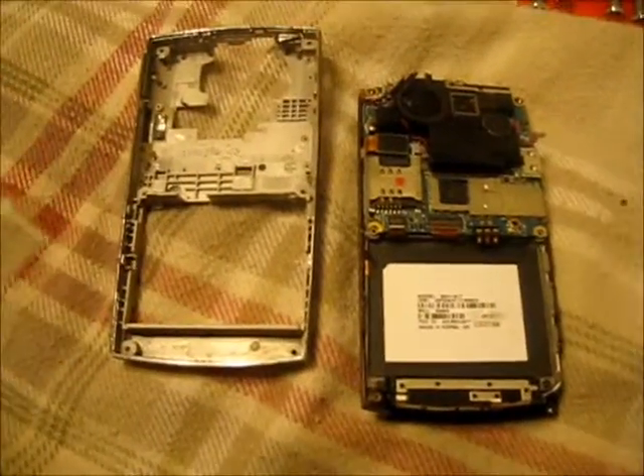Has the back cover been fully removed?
Yes.